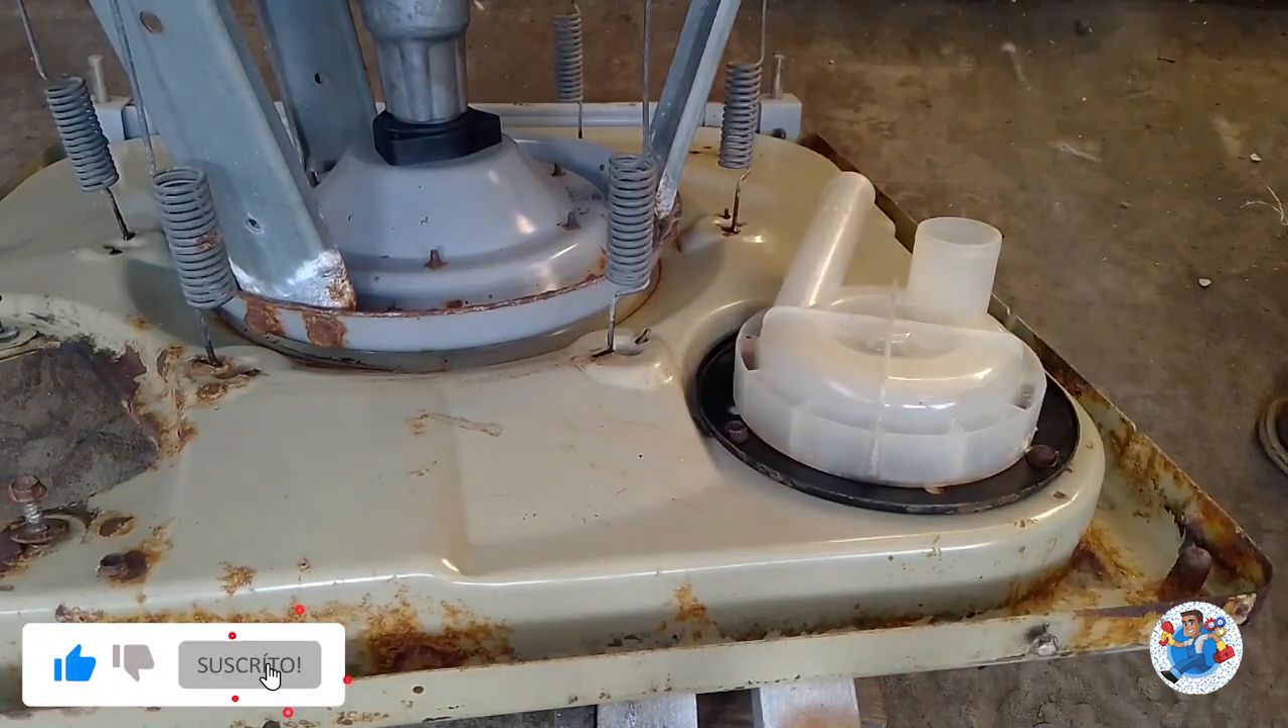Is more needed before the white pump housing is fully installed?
No.